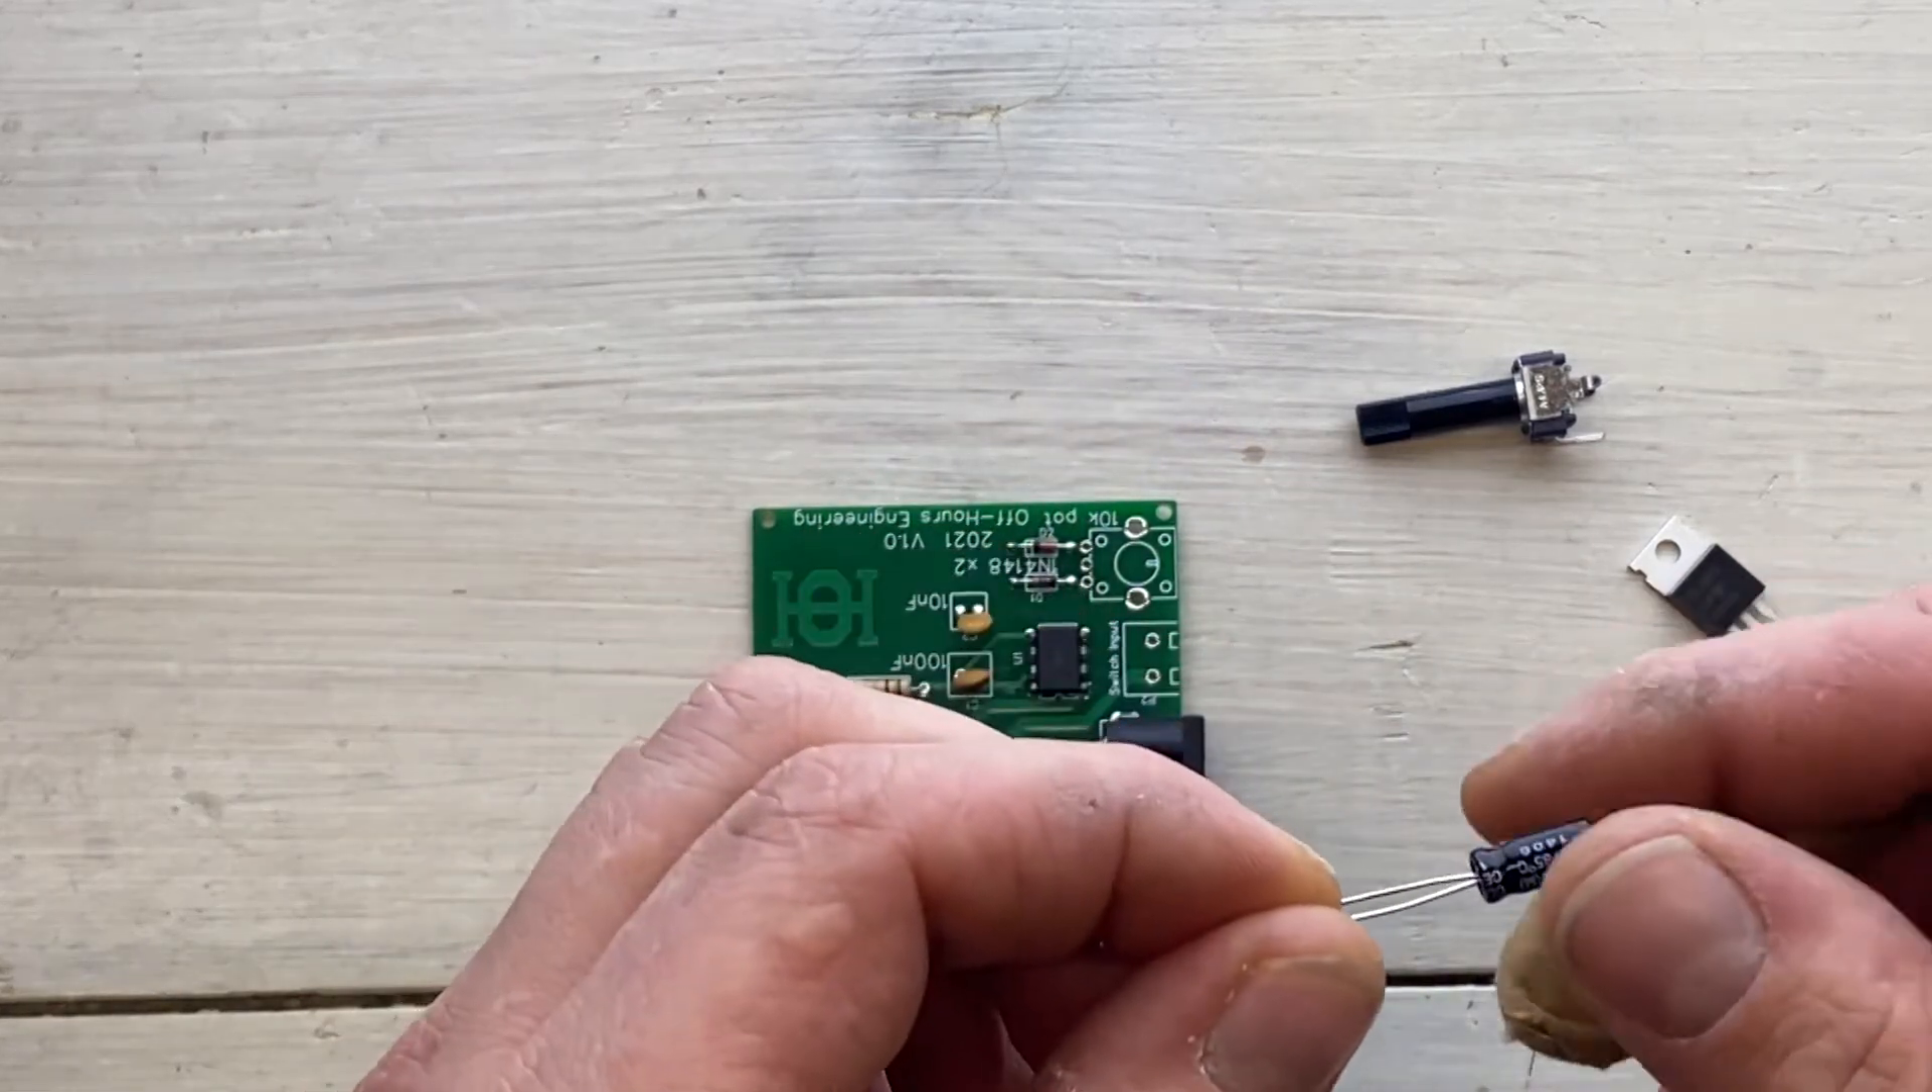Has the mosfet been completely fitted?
No.